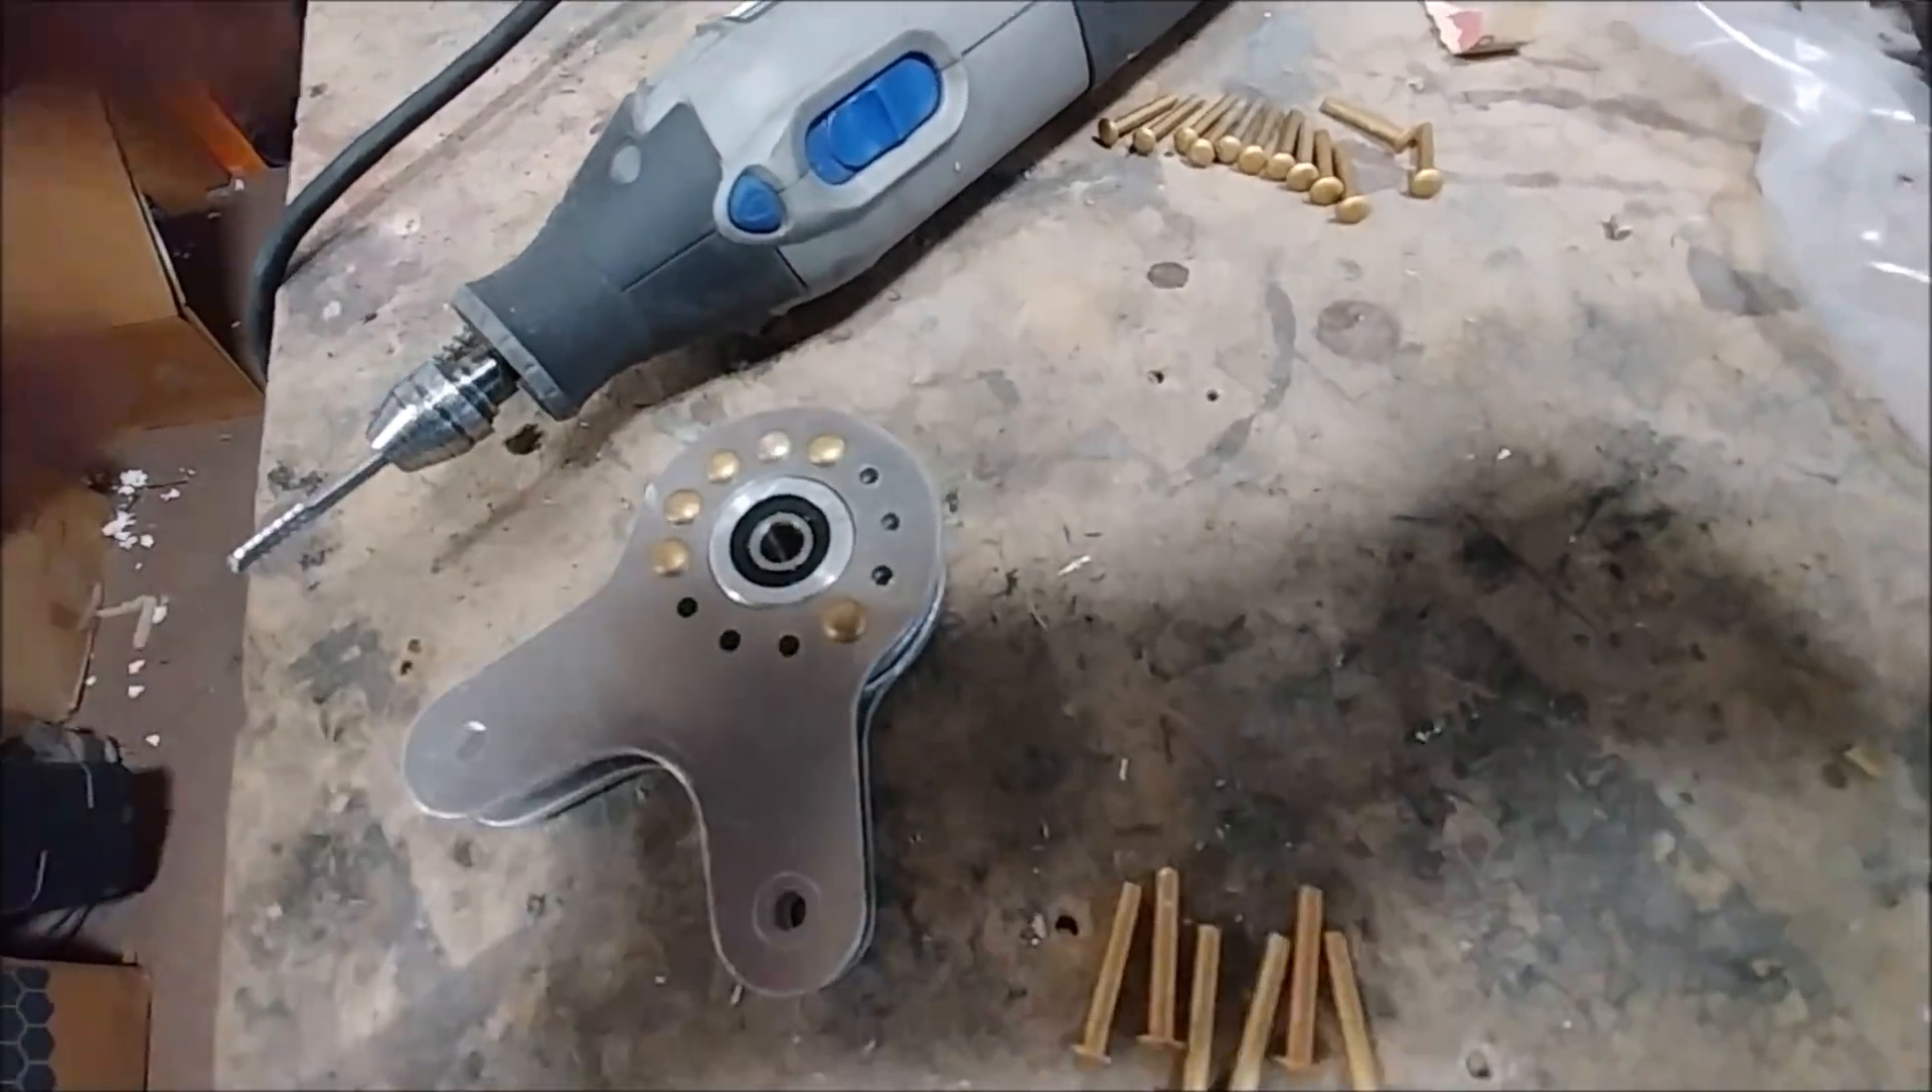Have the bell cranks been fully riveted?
No.